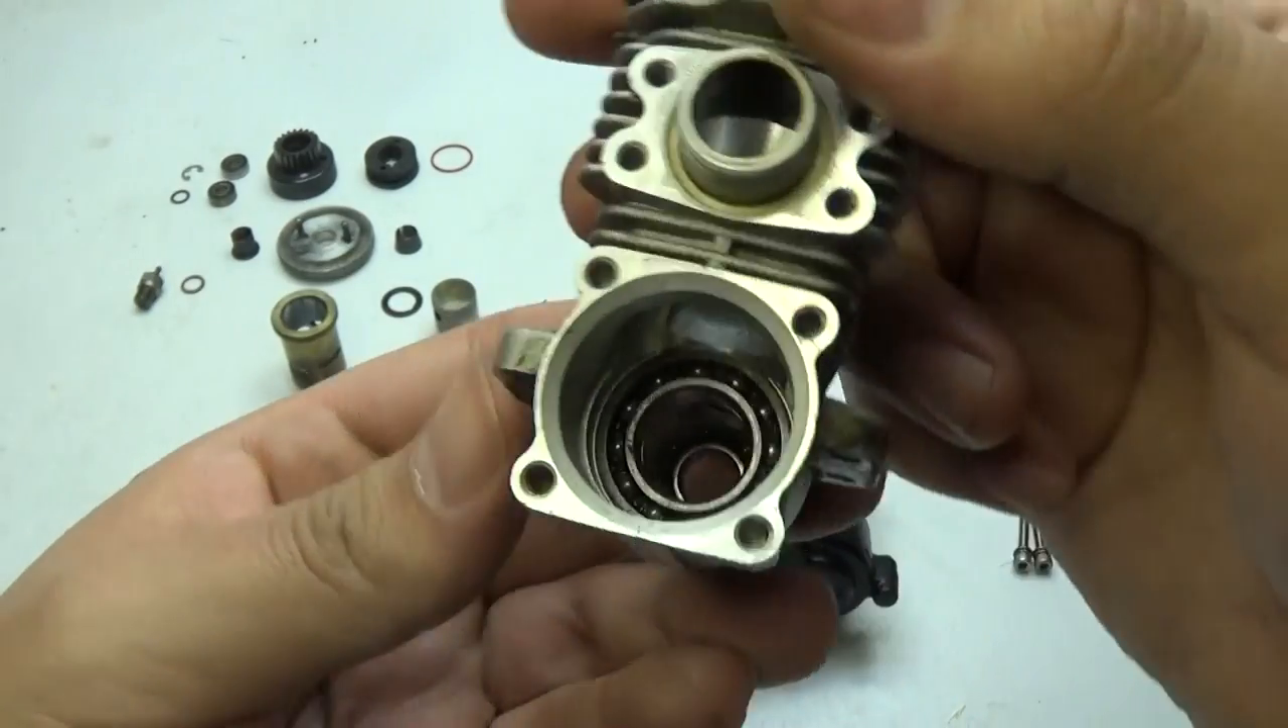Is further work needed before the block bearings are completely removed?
Yes.